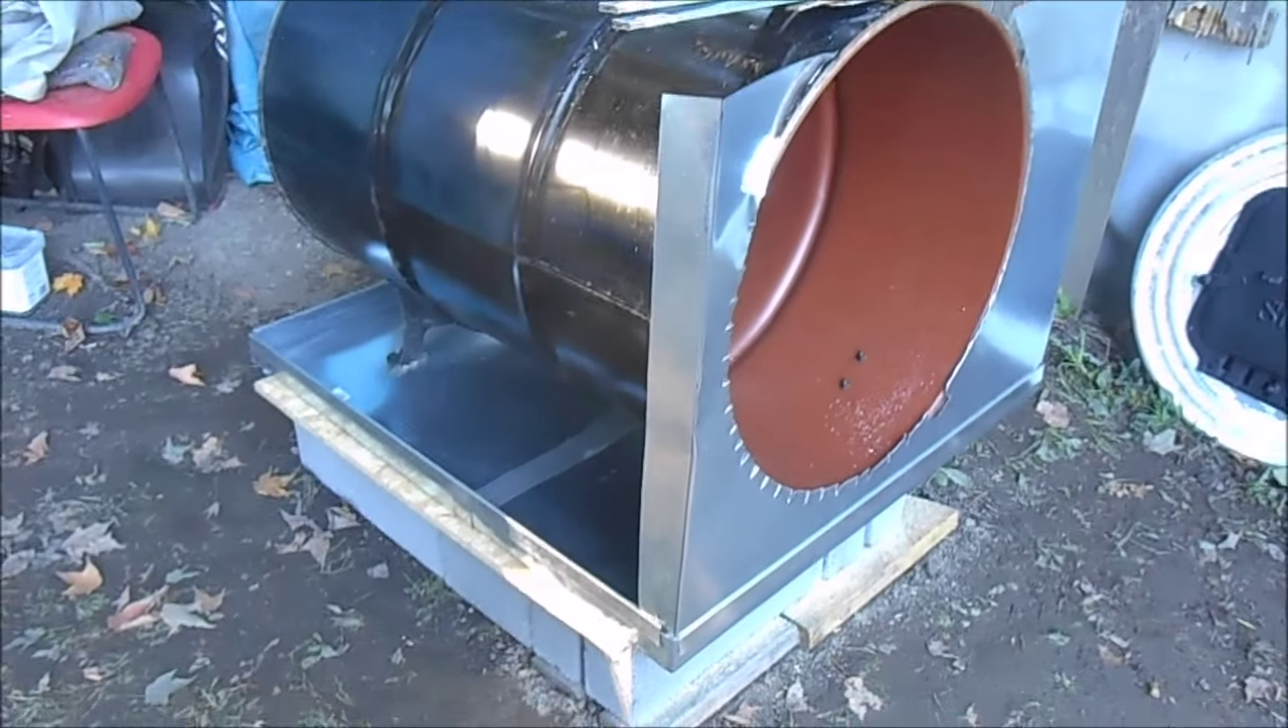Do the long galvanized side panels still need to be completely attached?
Yes.